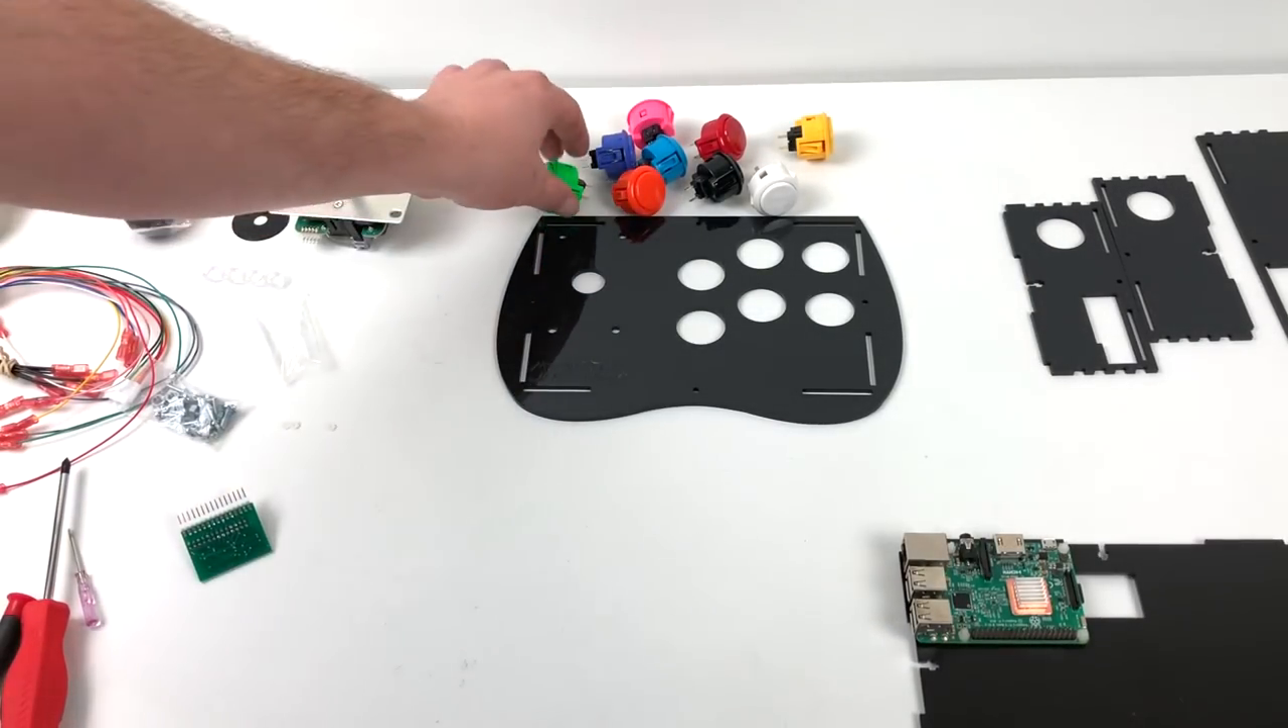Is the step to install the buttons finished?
No.